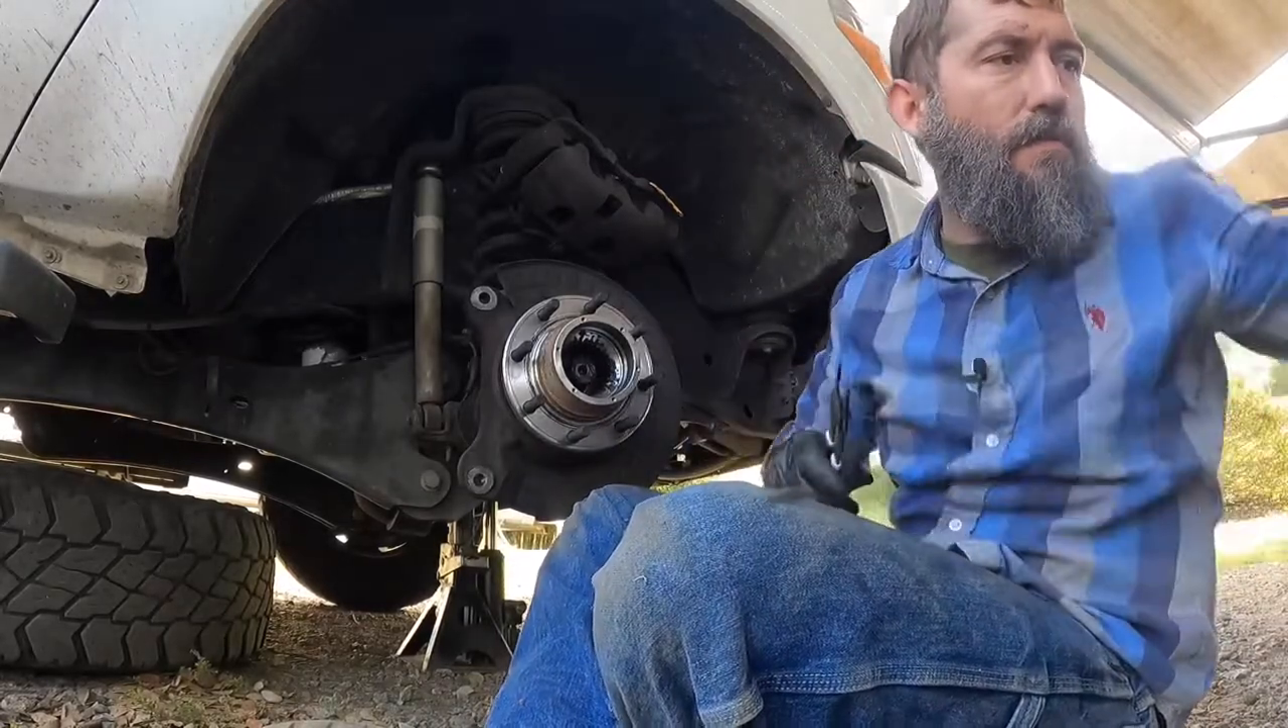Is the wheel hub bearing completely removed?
No.